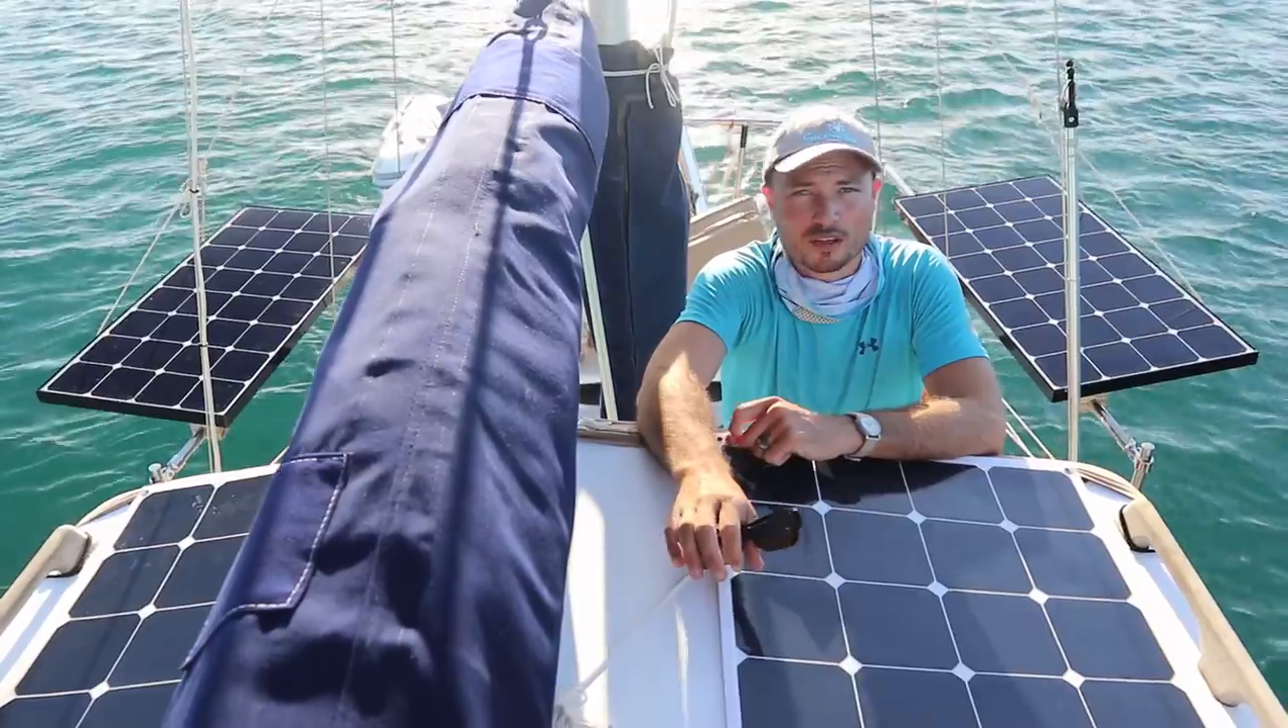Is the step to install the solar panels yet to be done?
No.